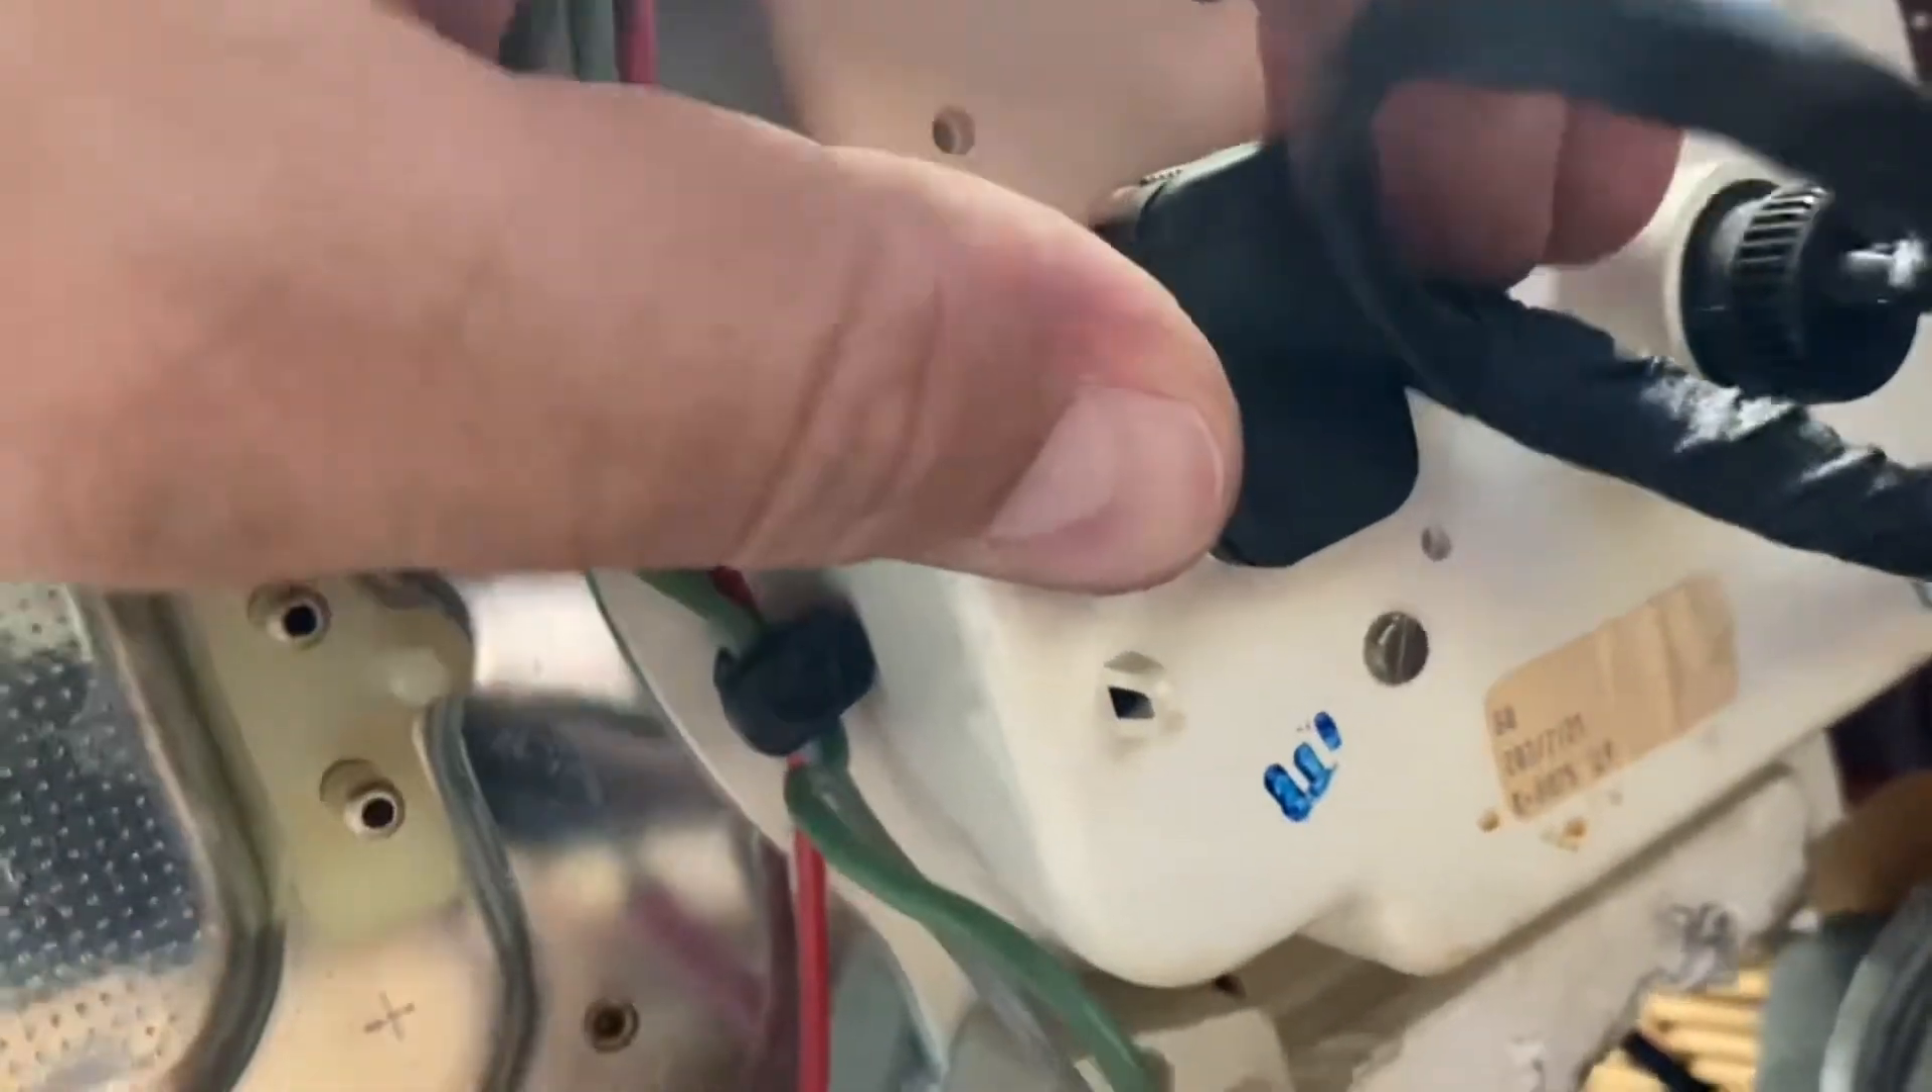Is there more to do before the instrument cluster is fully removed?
Yes.